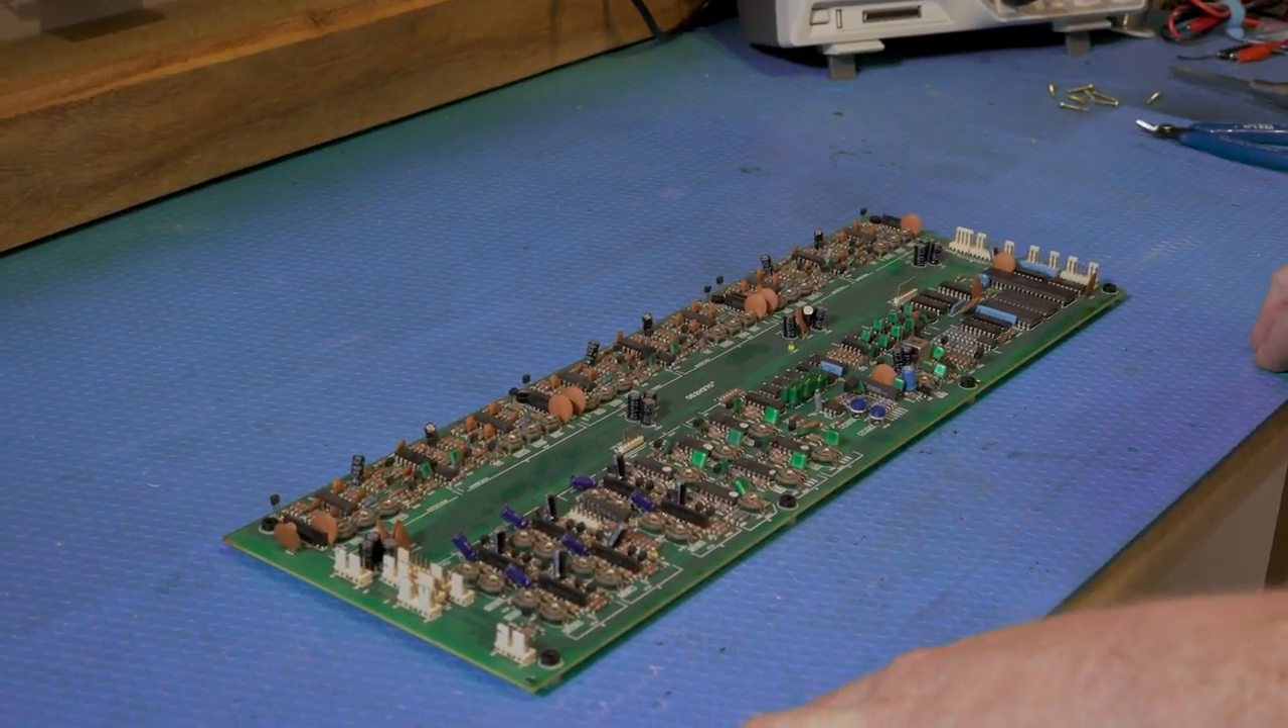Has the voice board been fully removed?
Yes.